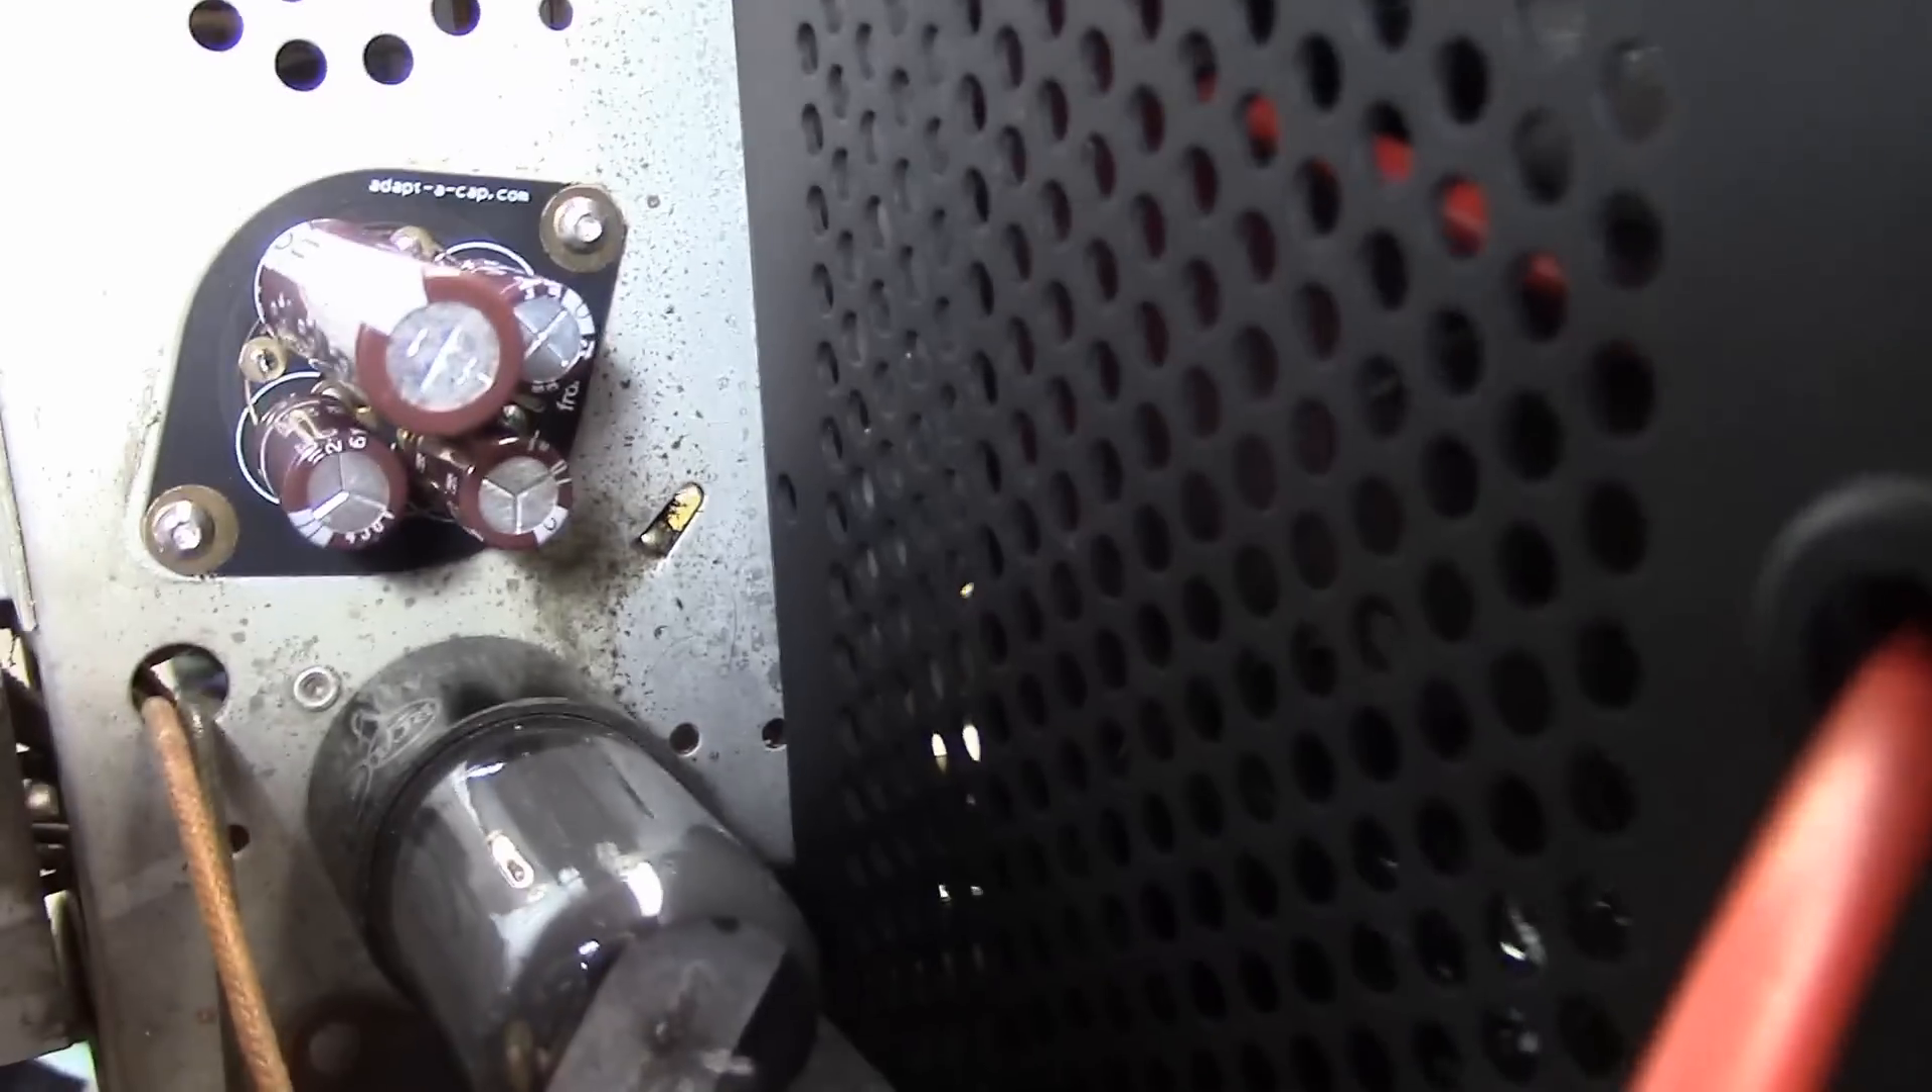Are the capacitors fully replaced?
Yes.